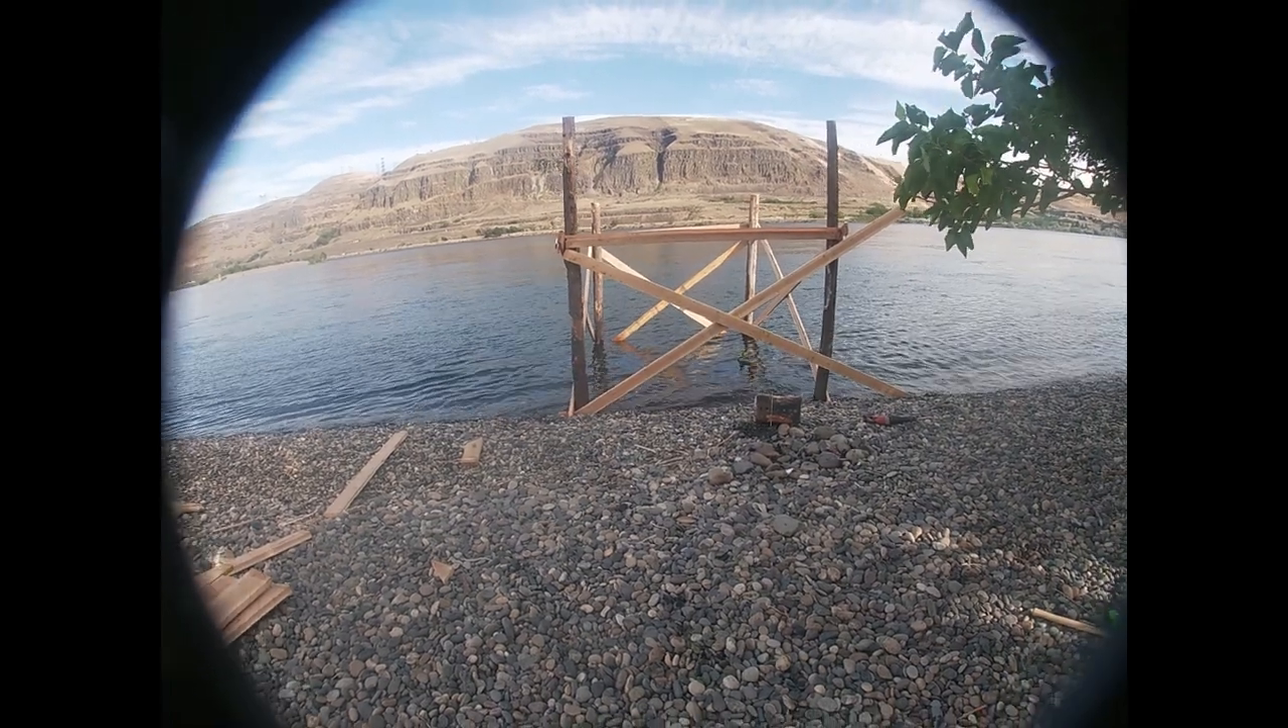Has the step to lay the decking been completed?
No.